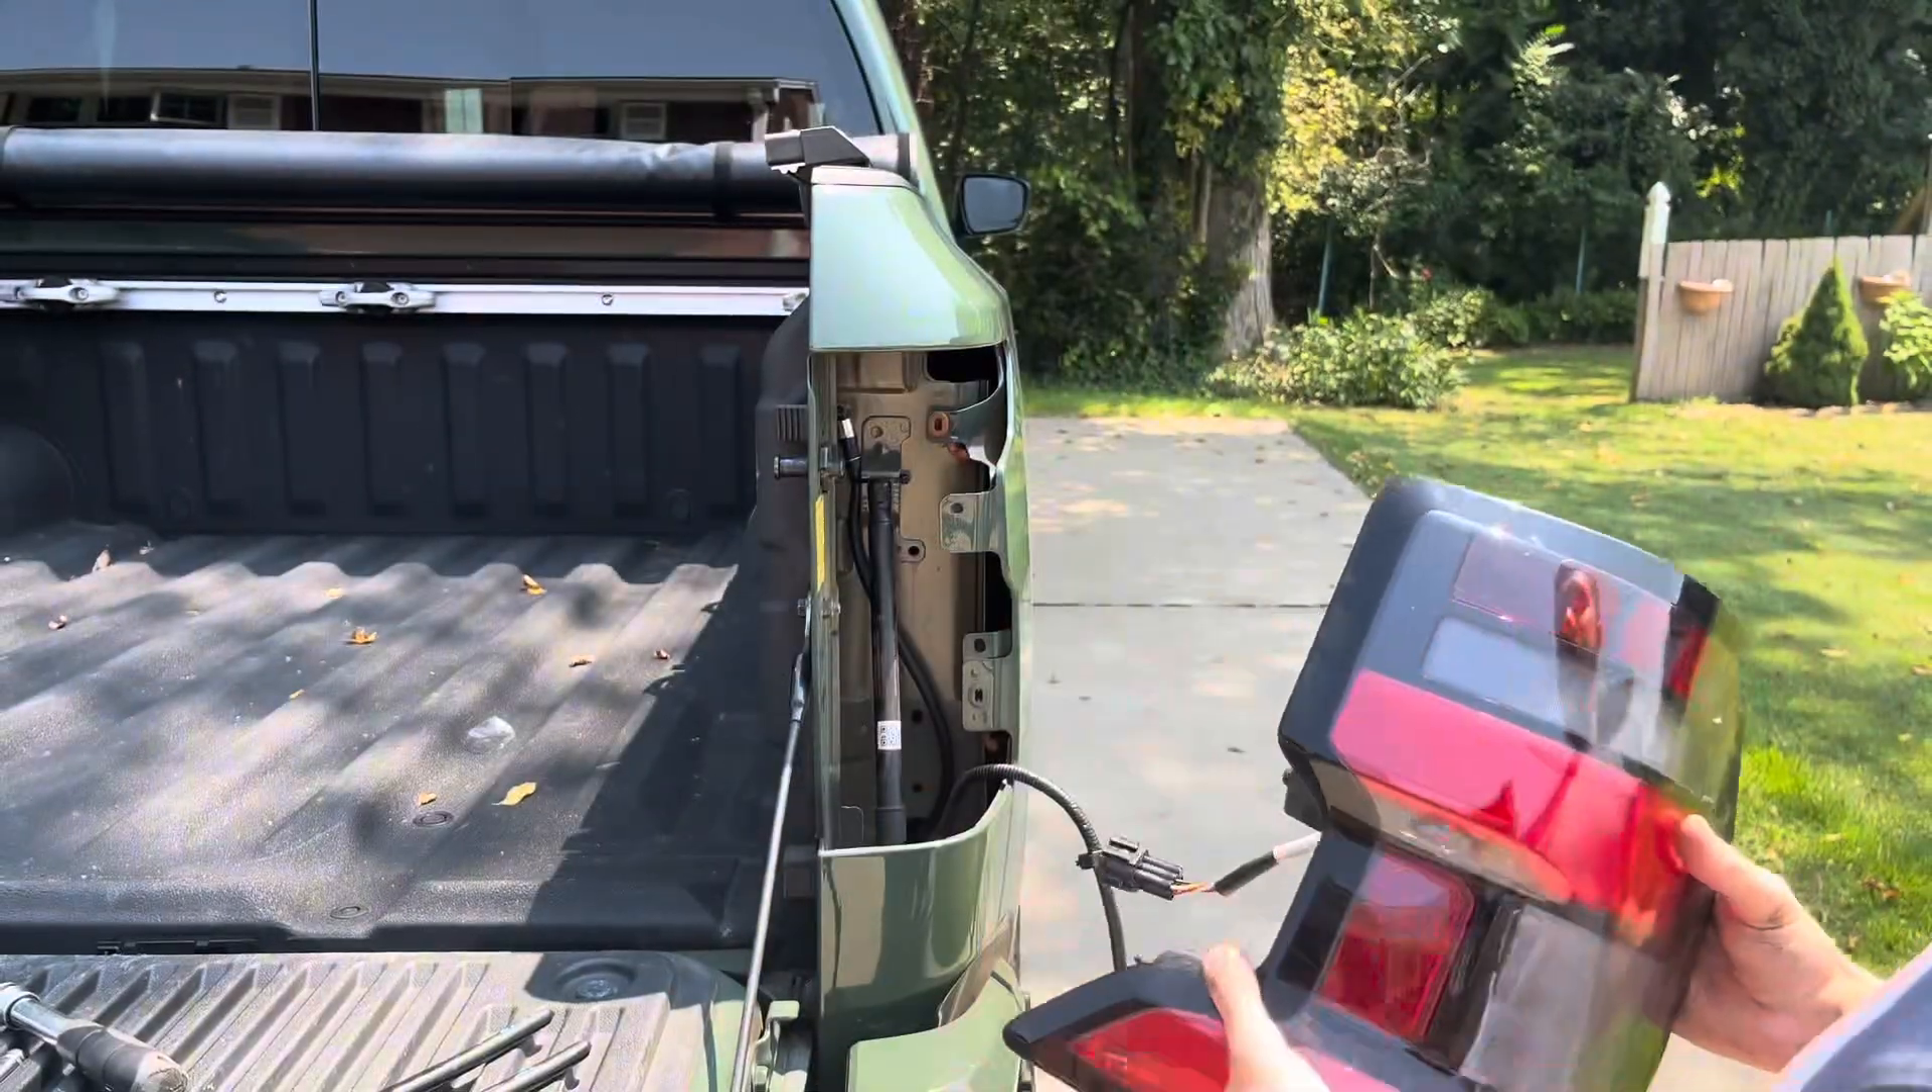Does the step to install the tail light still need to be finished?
Yes.